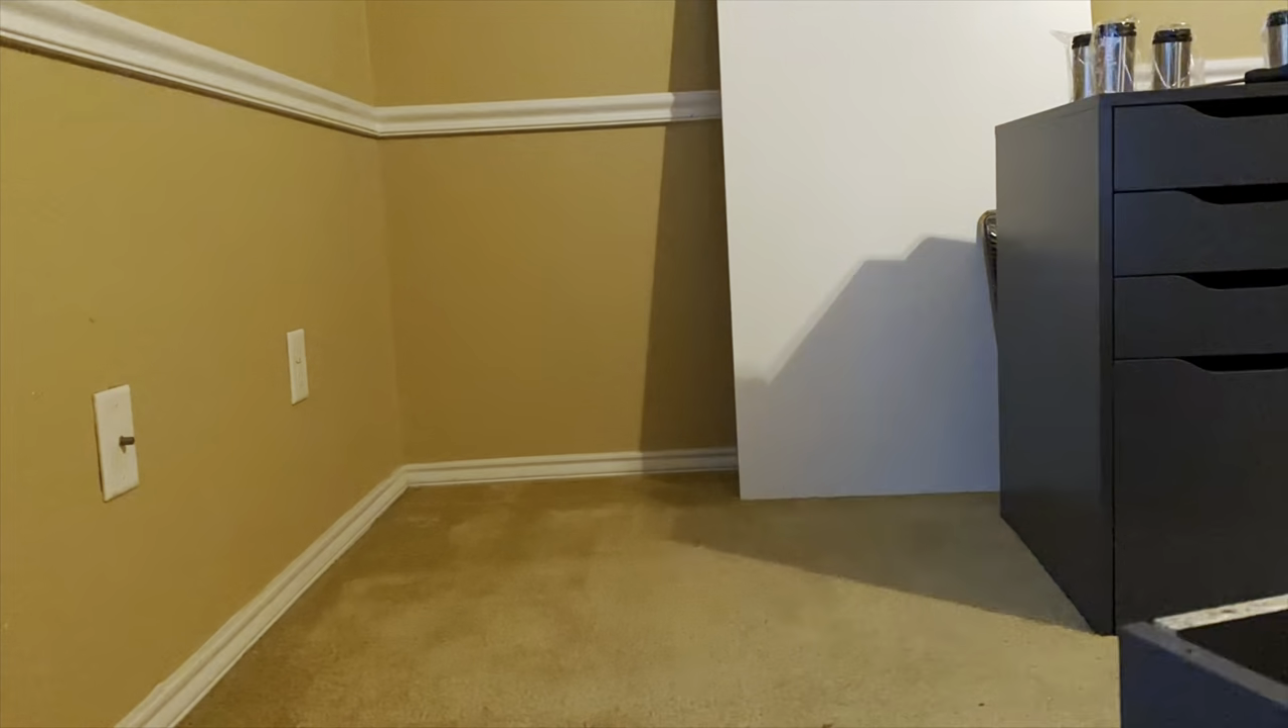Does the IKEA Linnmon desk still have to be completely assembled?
Yes.